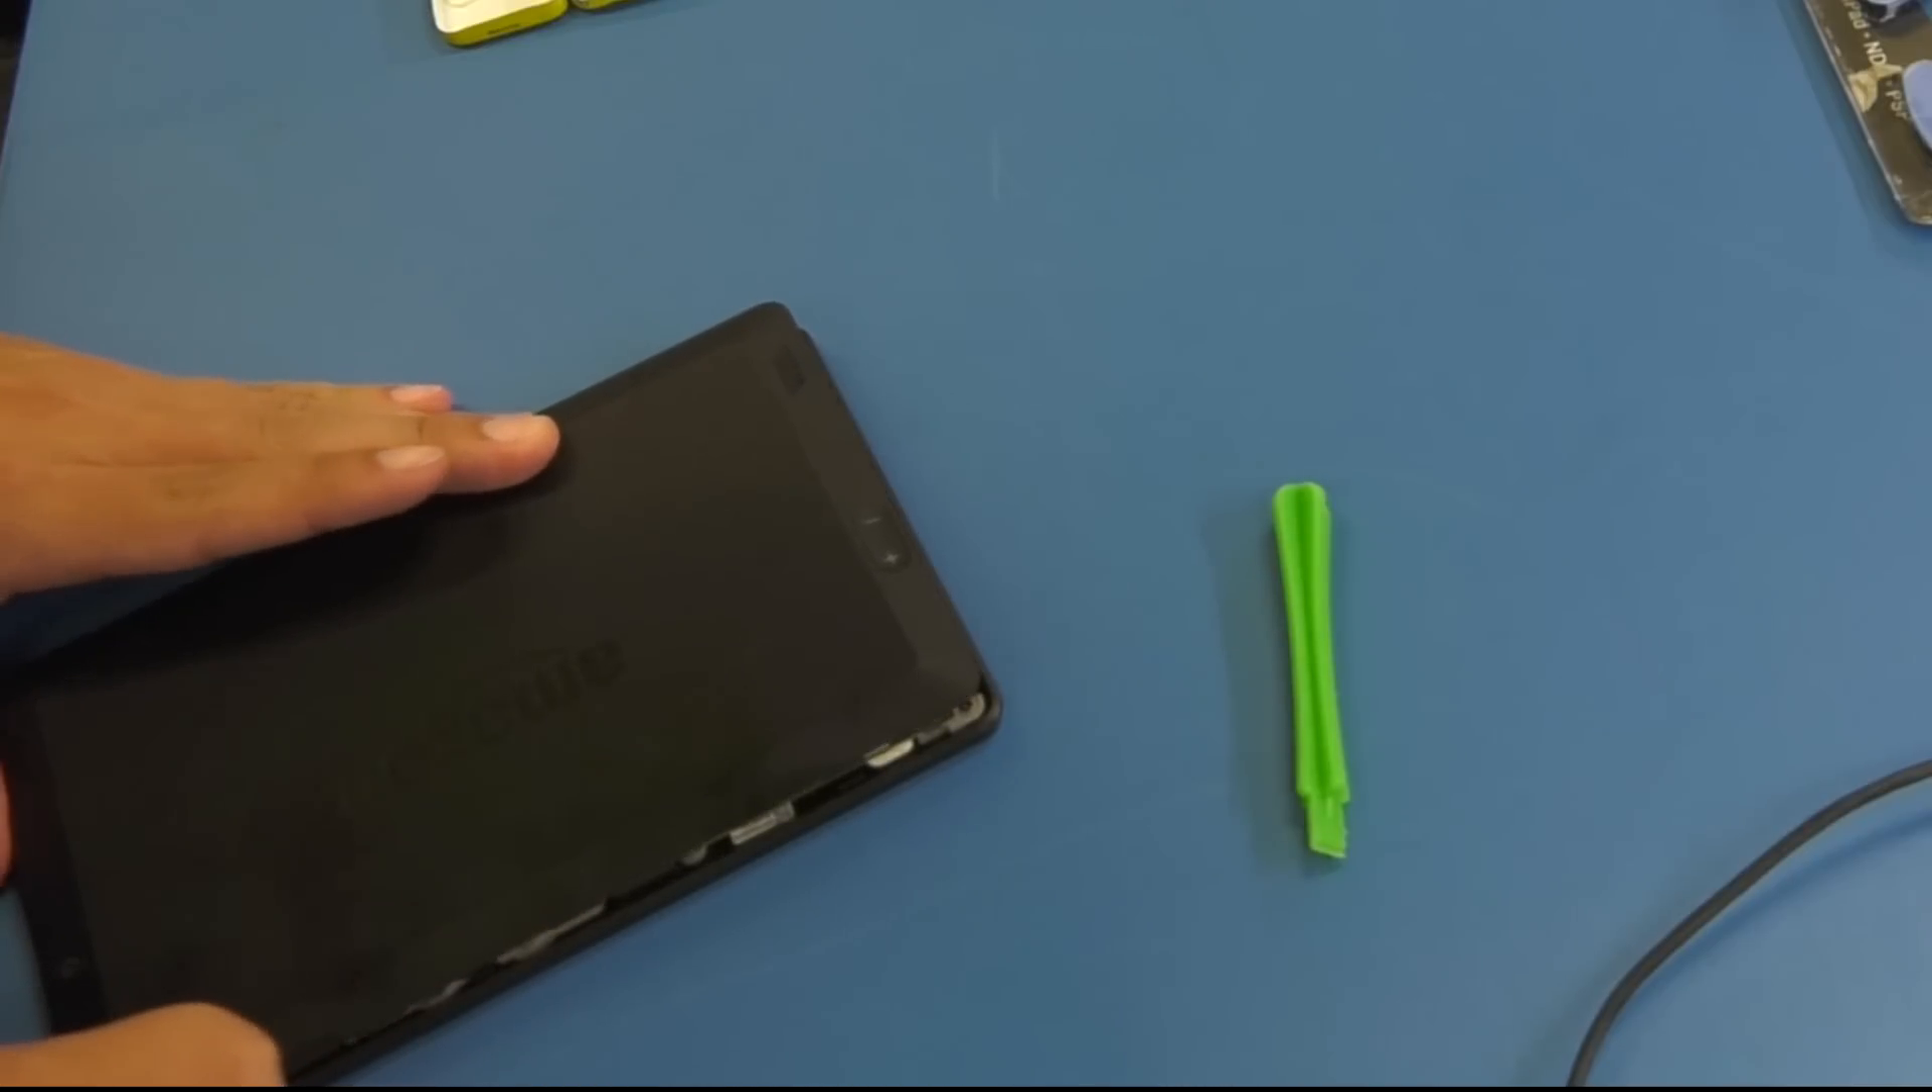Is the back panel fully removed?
No.